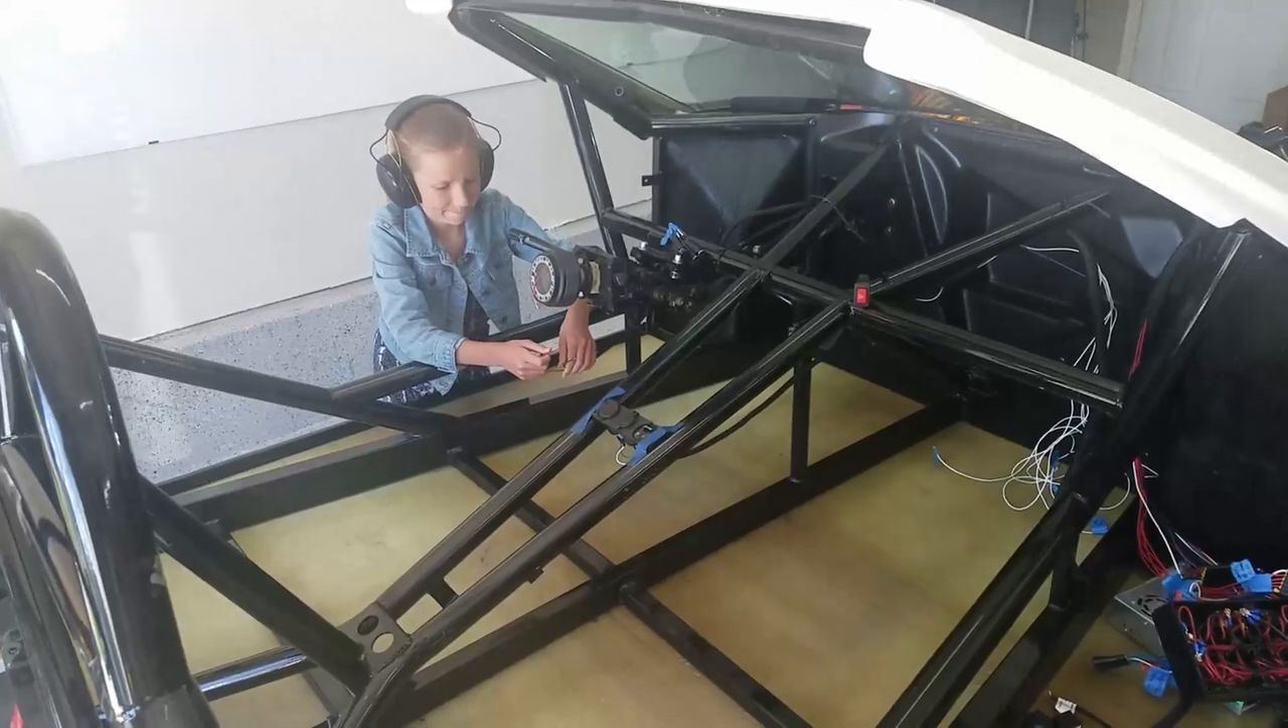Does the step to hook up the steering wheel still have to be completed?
Yes.